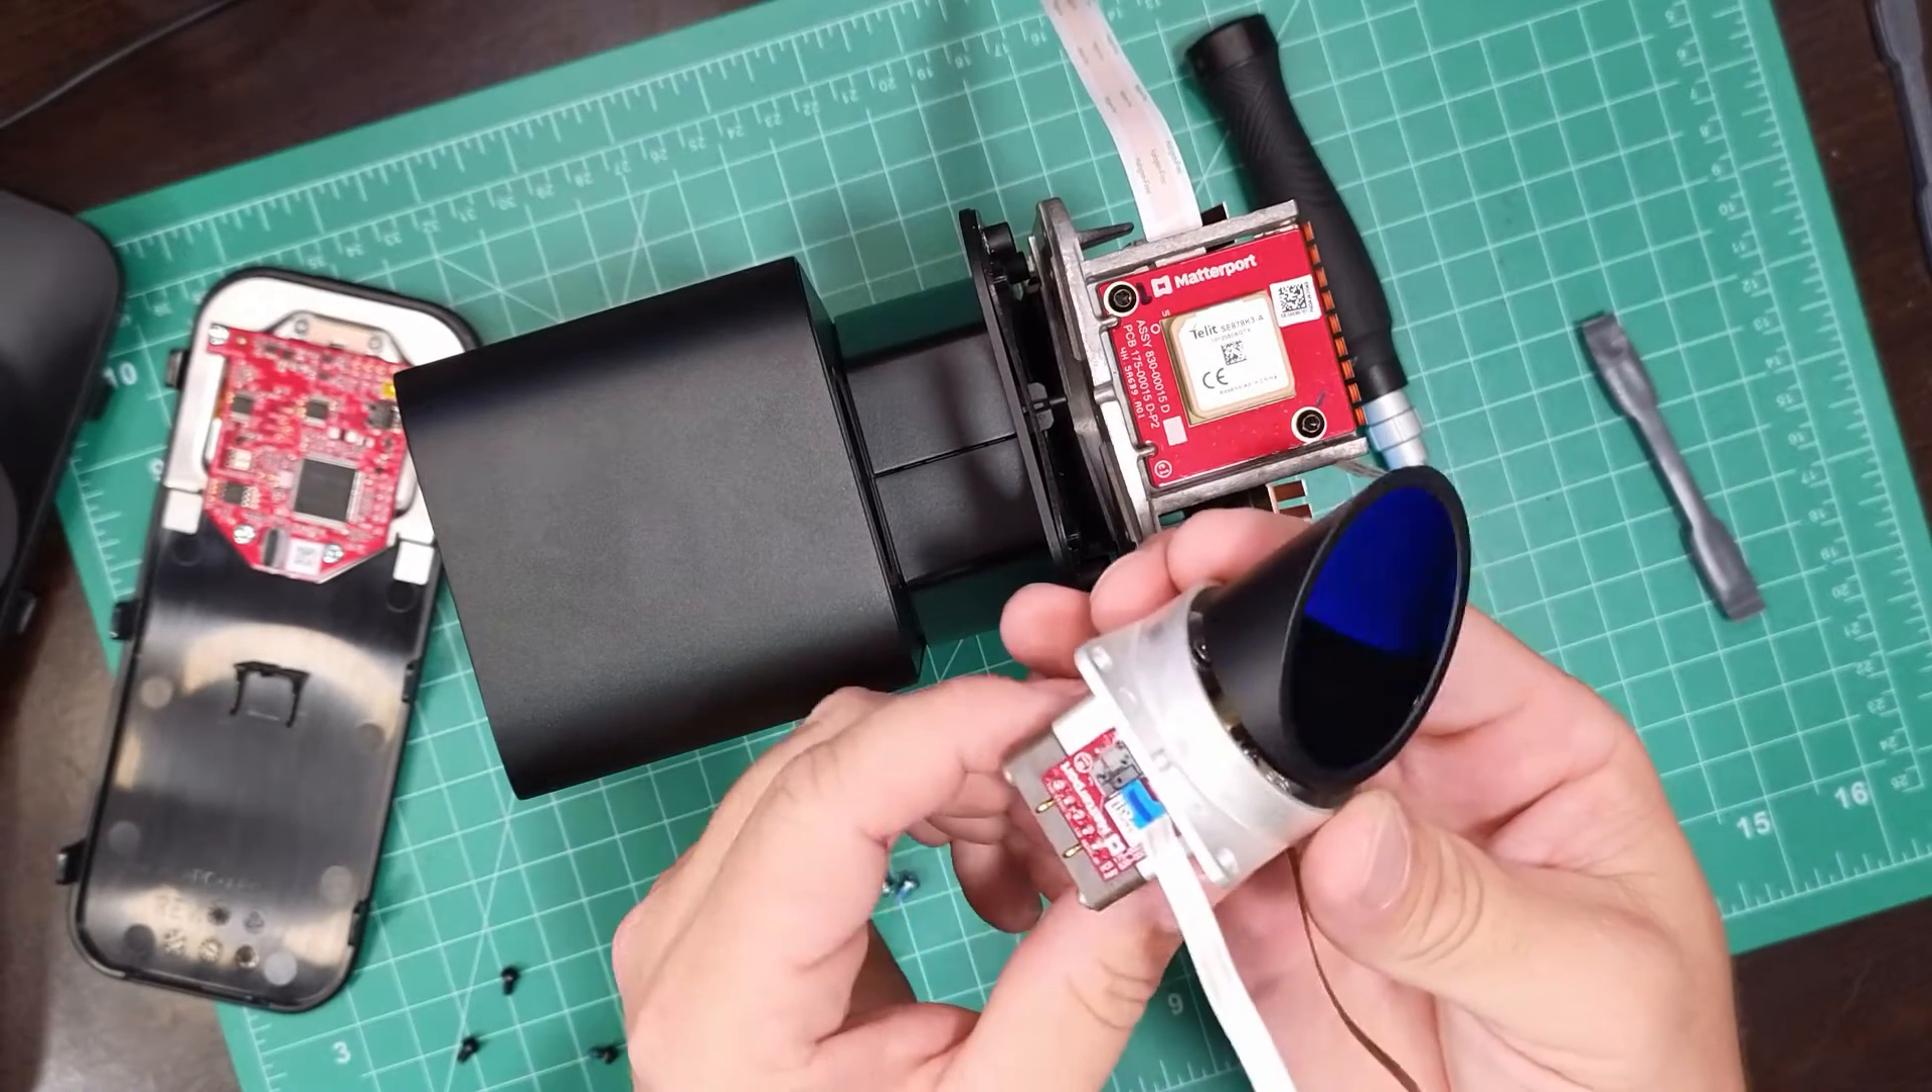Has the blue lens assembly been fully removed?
Yes.